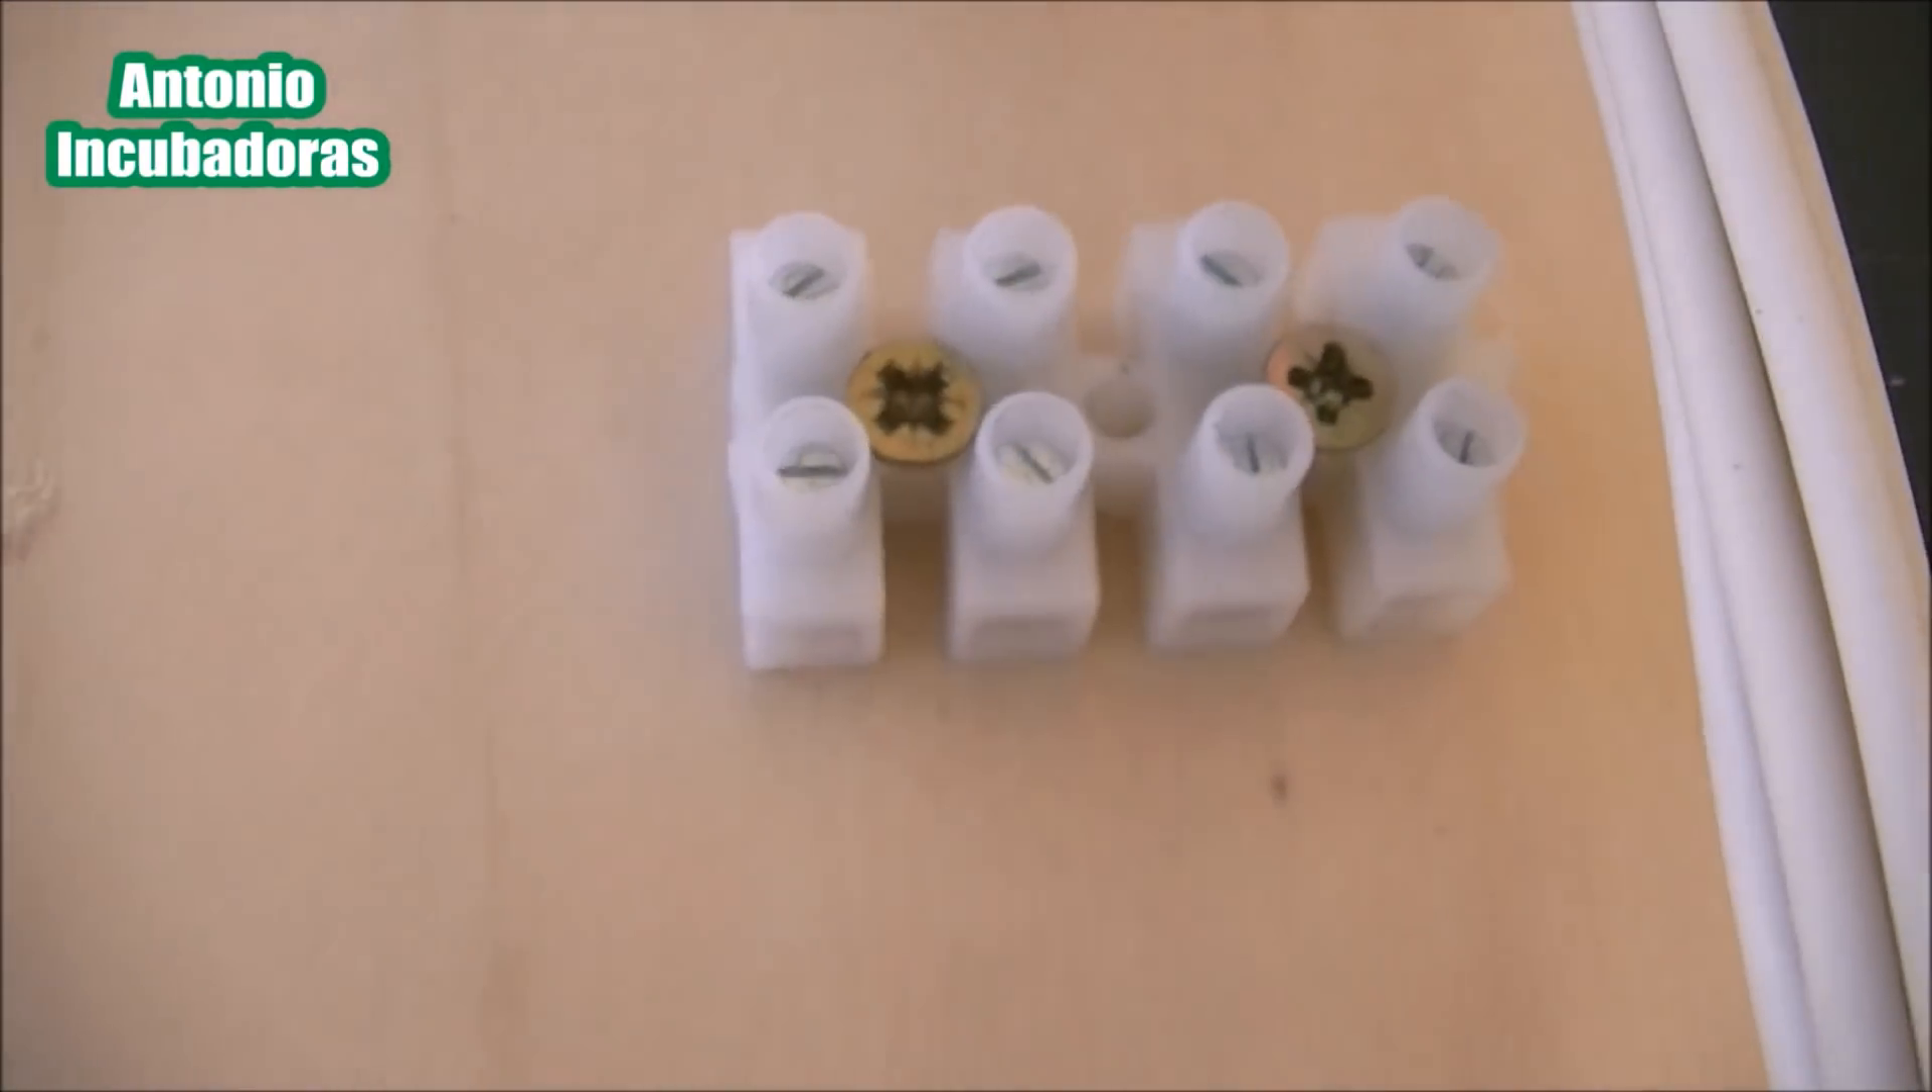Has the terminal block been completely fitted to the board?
Yes.